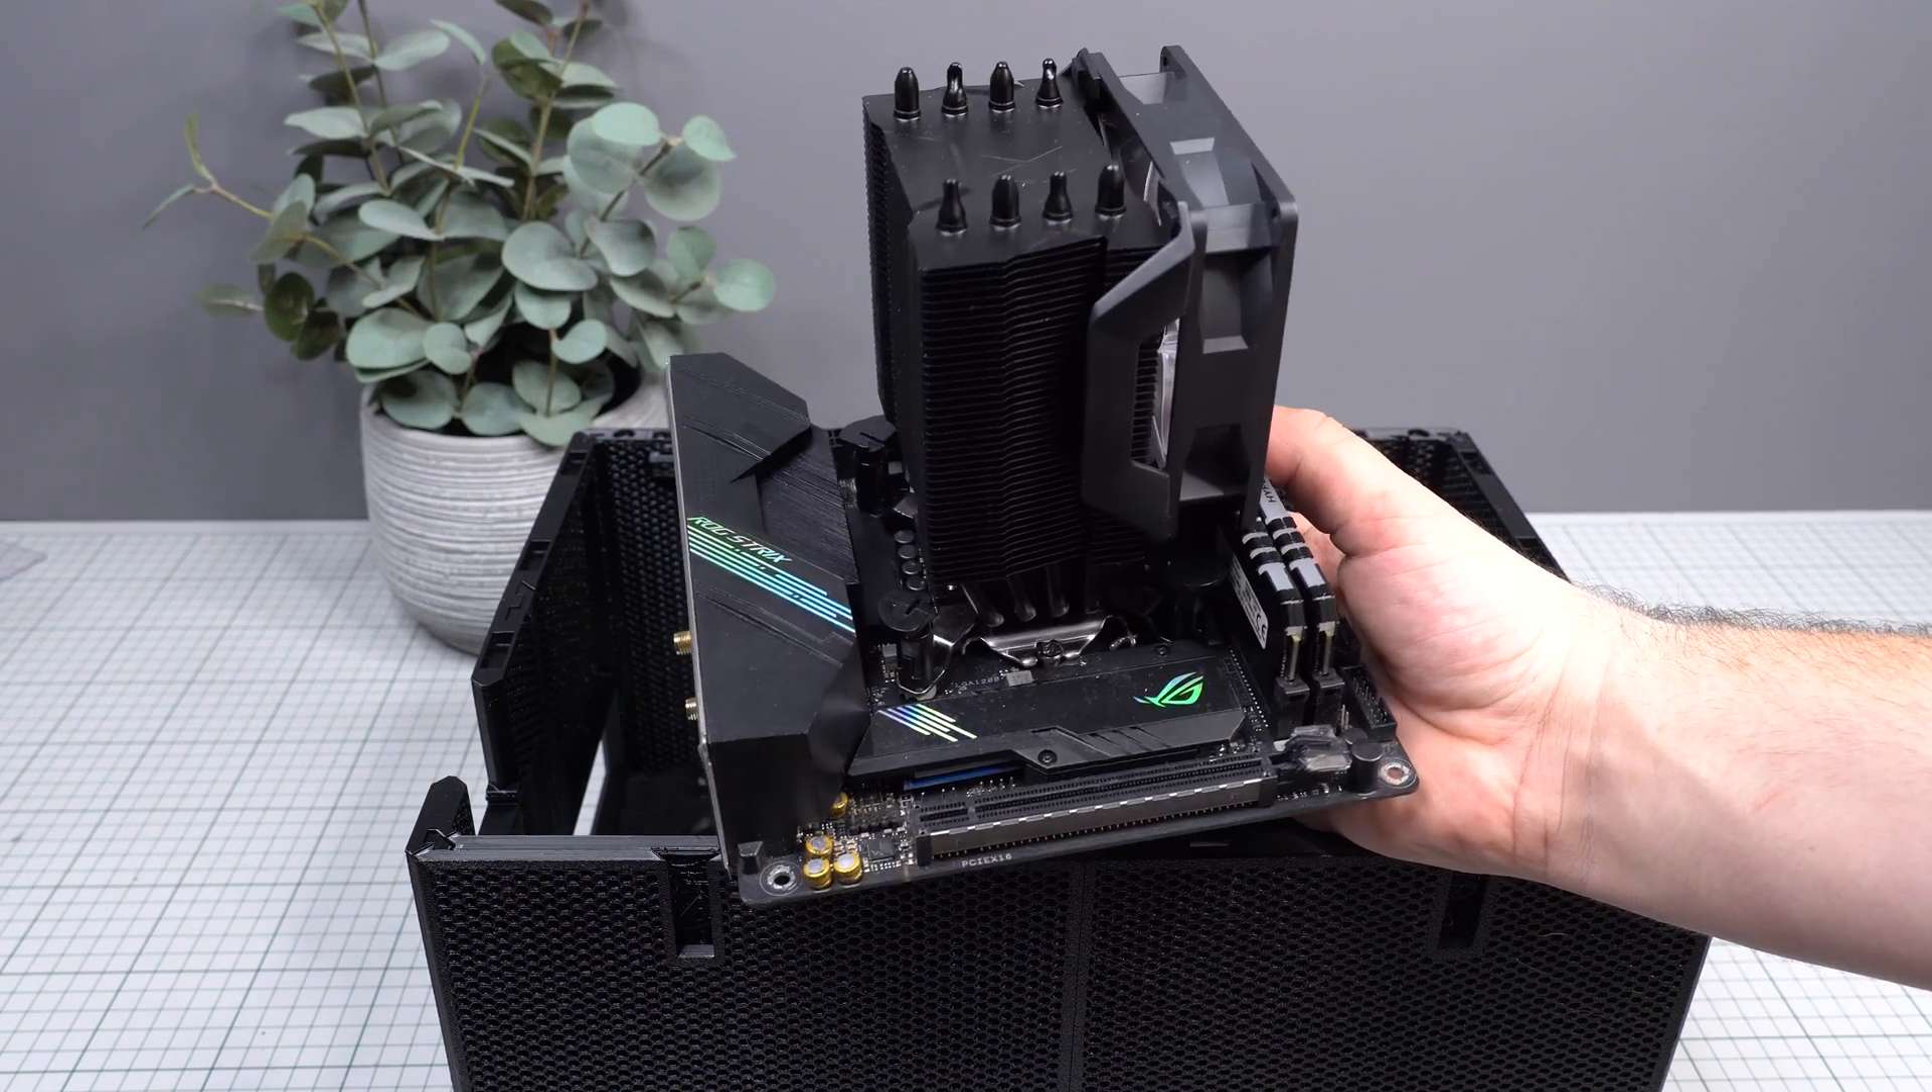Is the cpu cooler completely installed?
Yes.